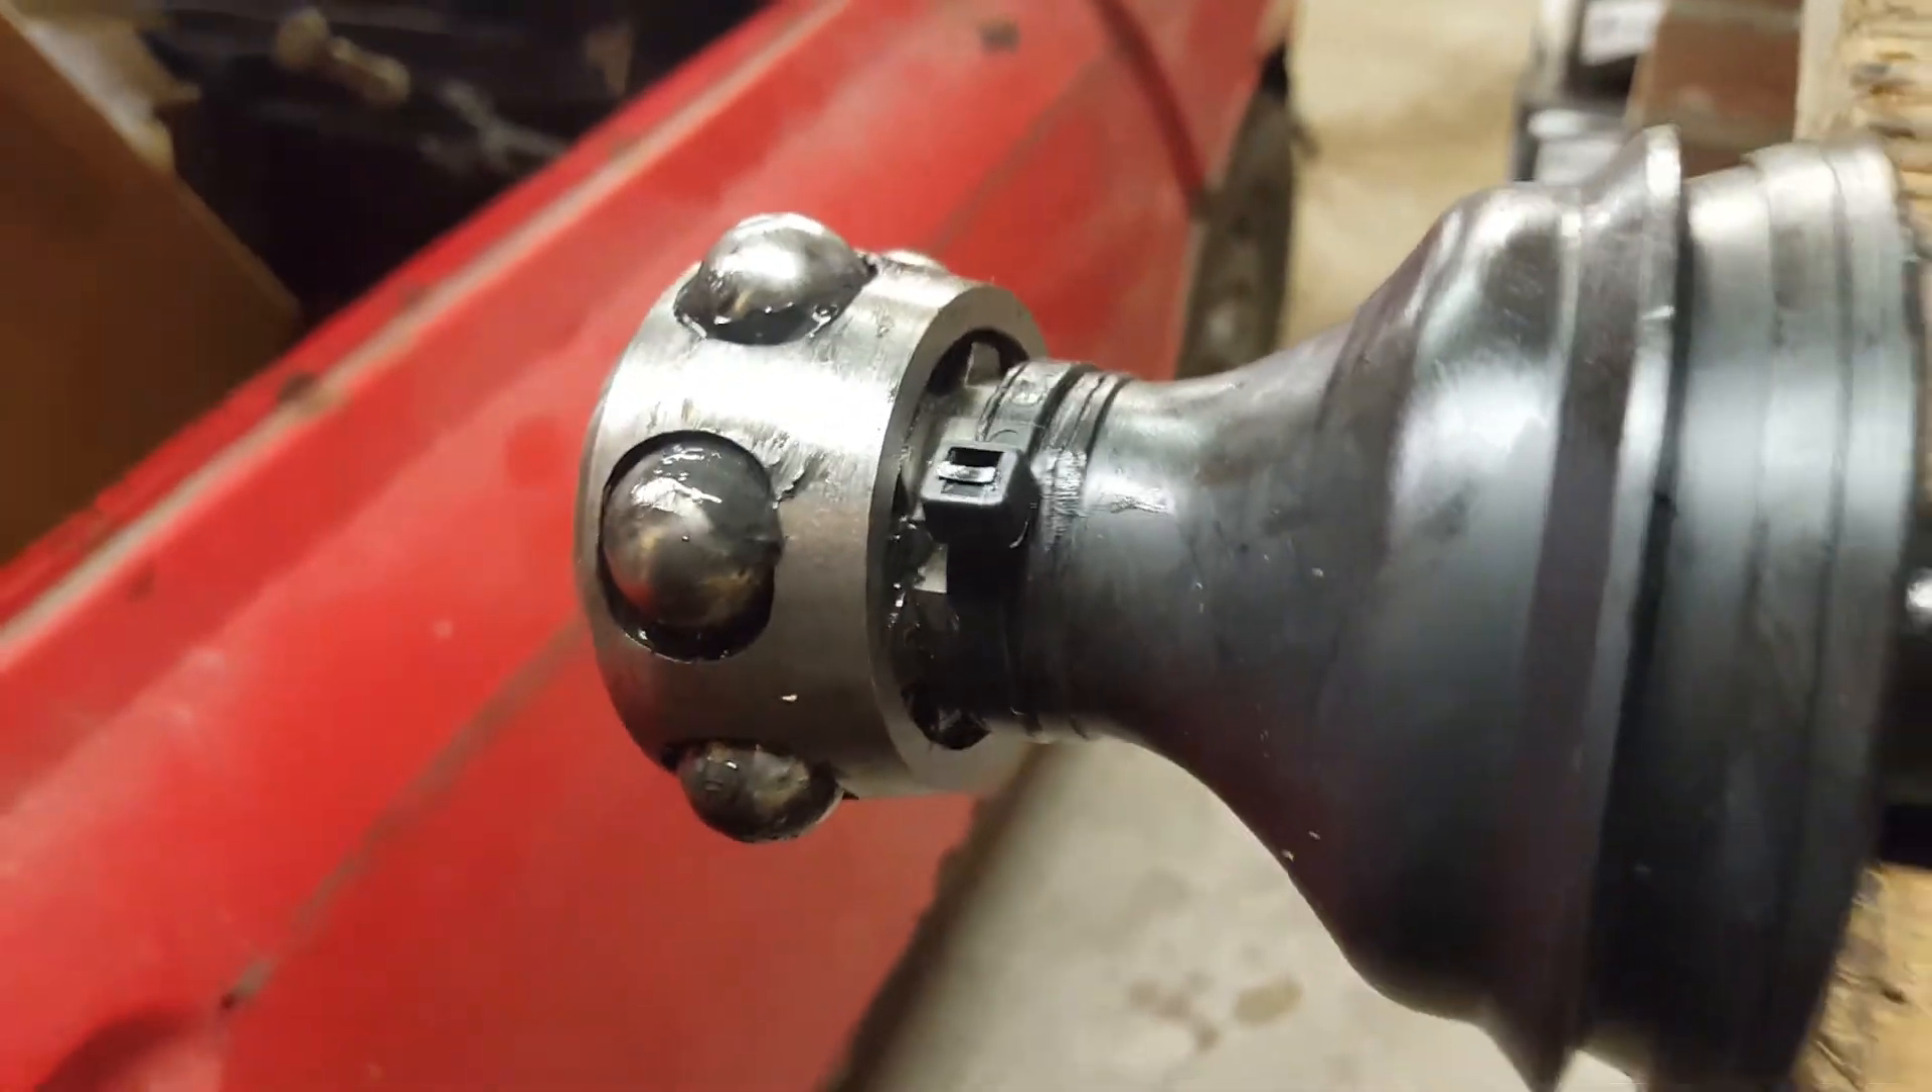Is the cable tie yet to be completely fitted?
No.